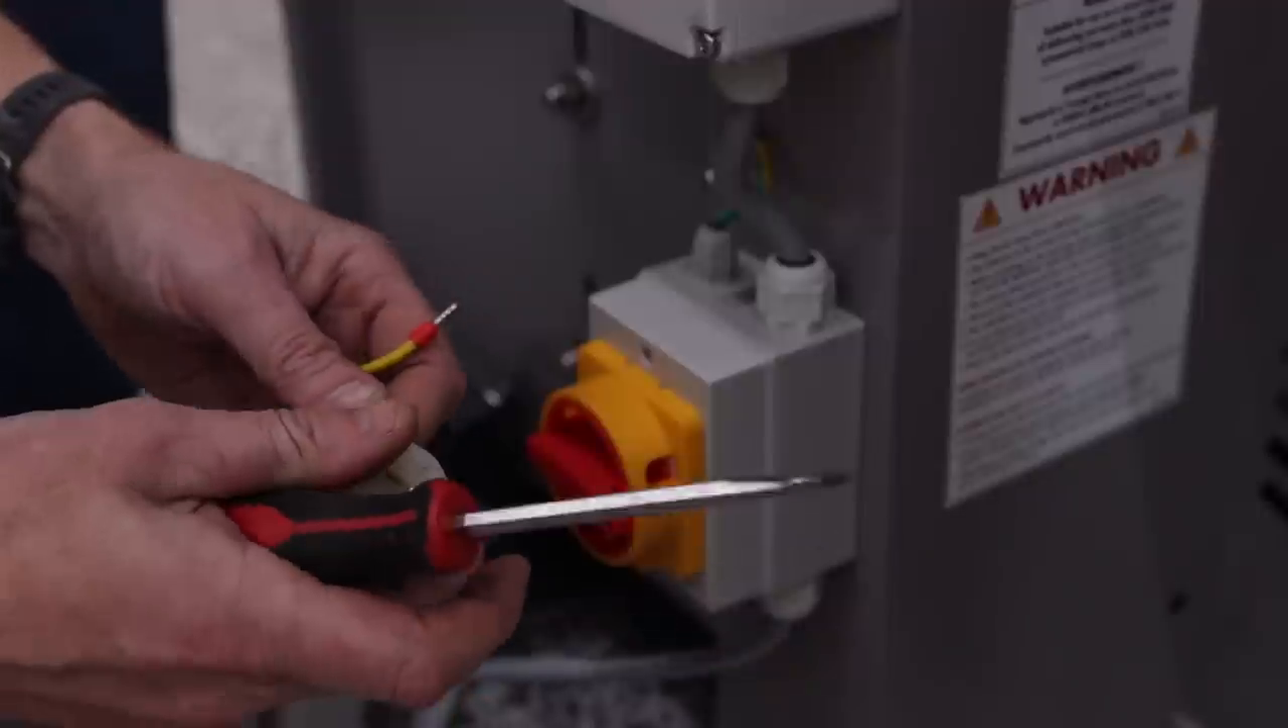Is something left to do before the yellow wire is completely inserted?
Yes.